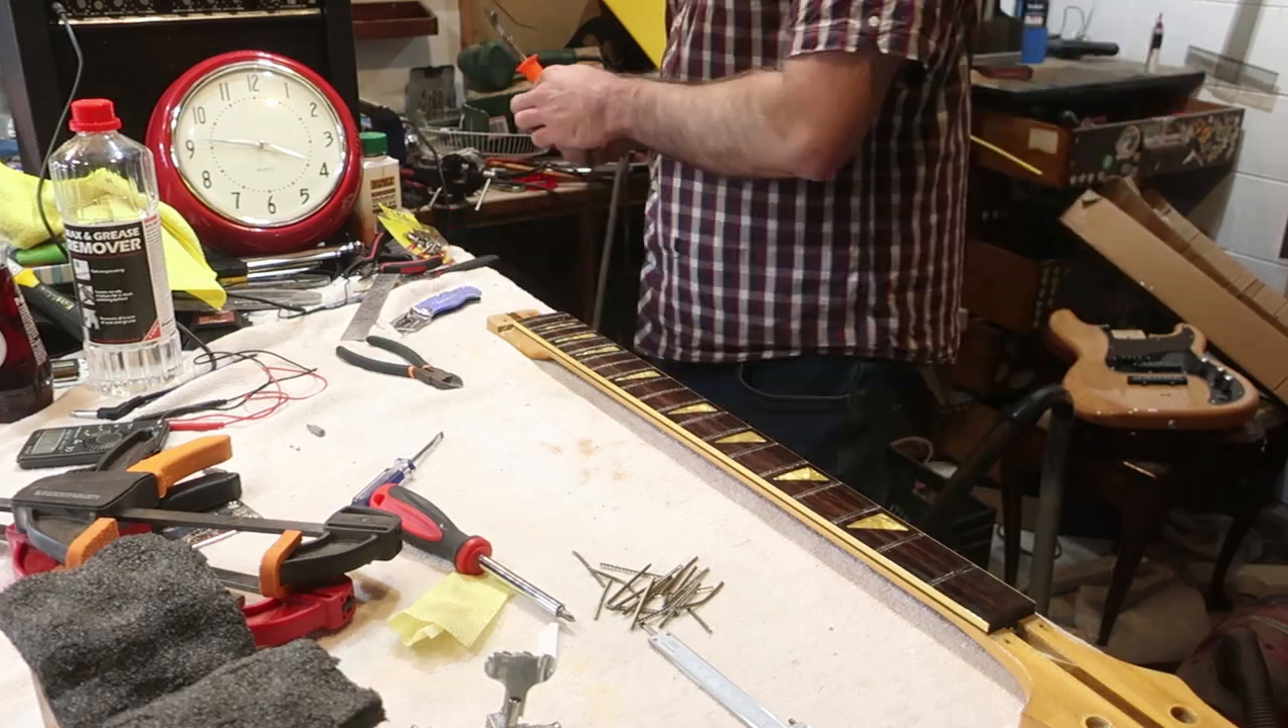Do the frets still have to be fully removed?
No.